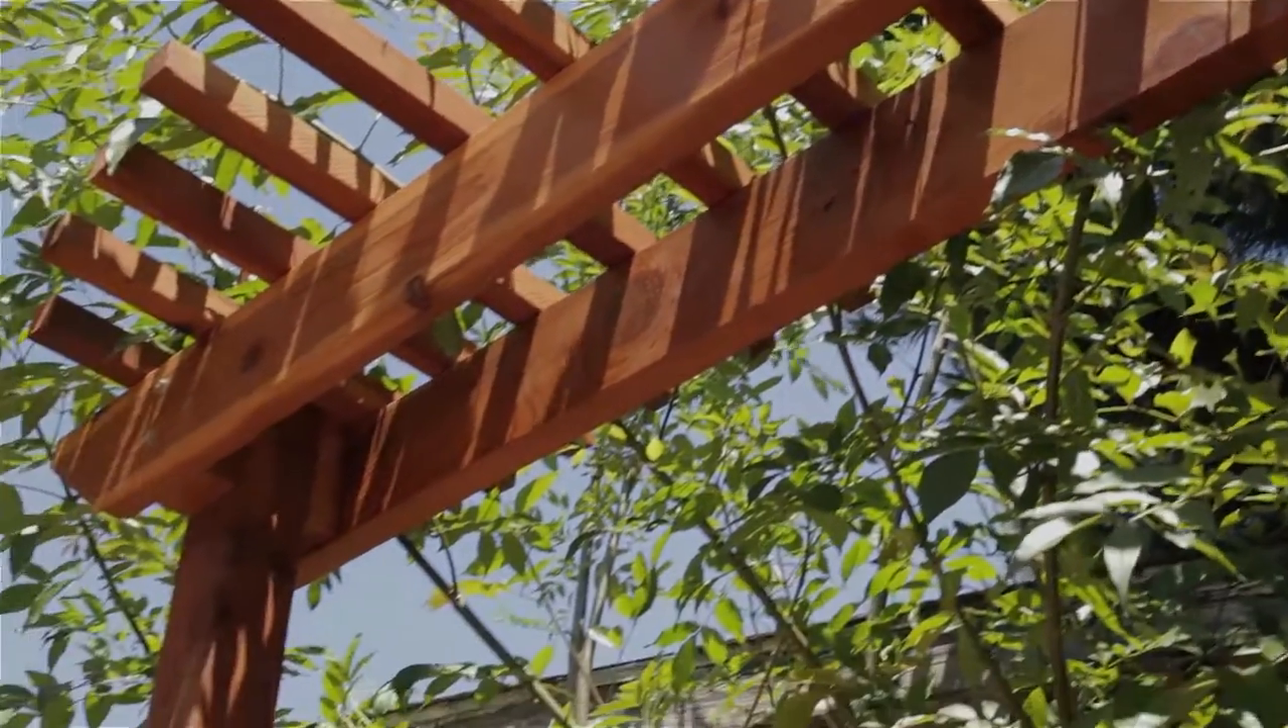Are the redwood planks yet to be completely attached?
No.